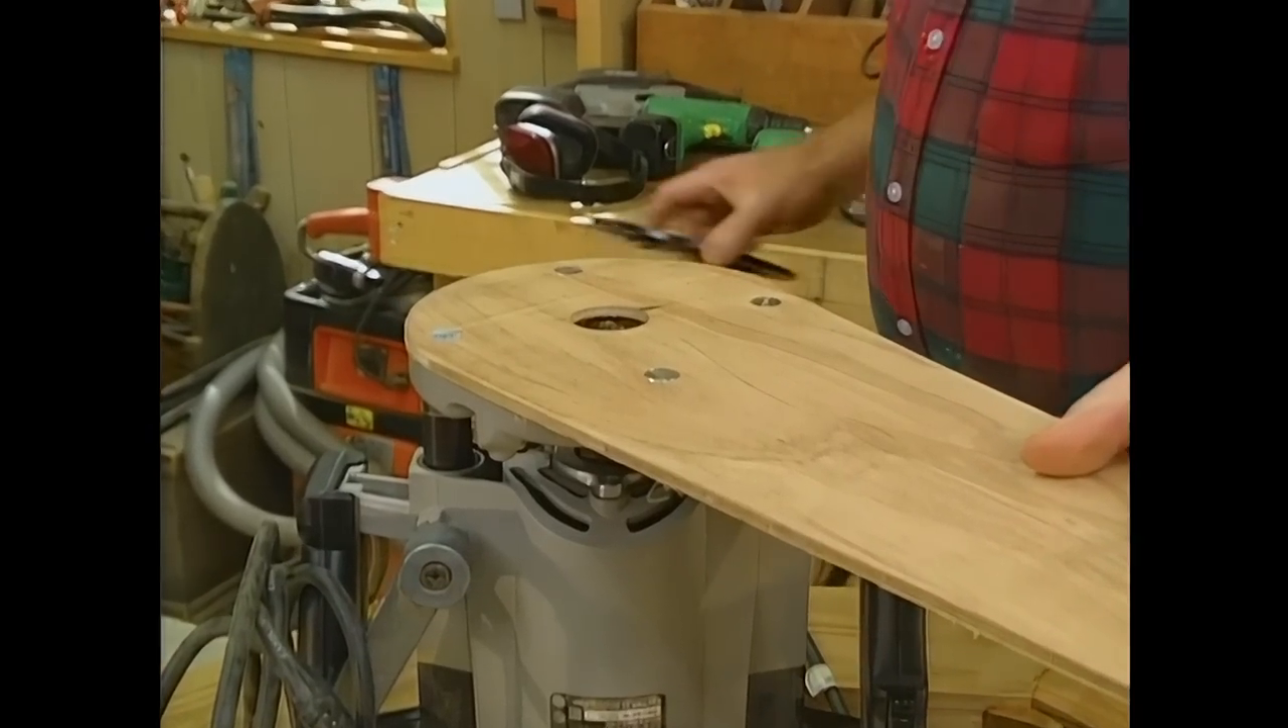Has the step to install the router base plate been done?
Yes.